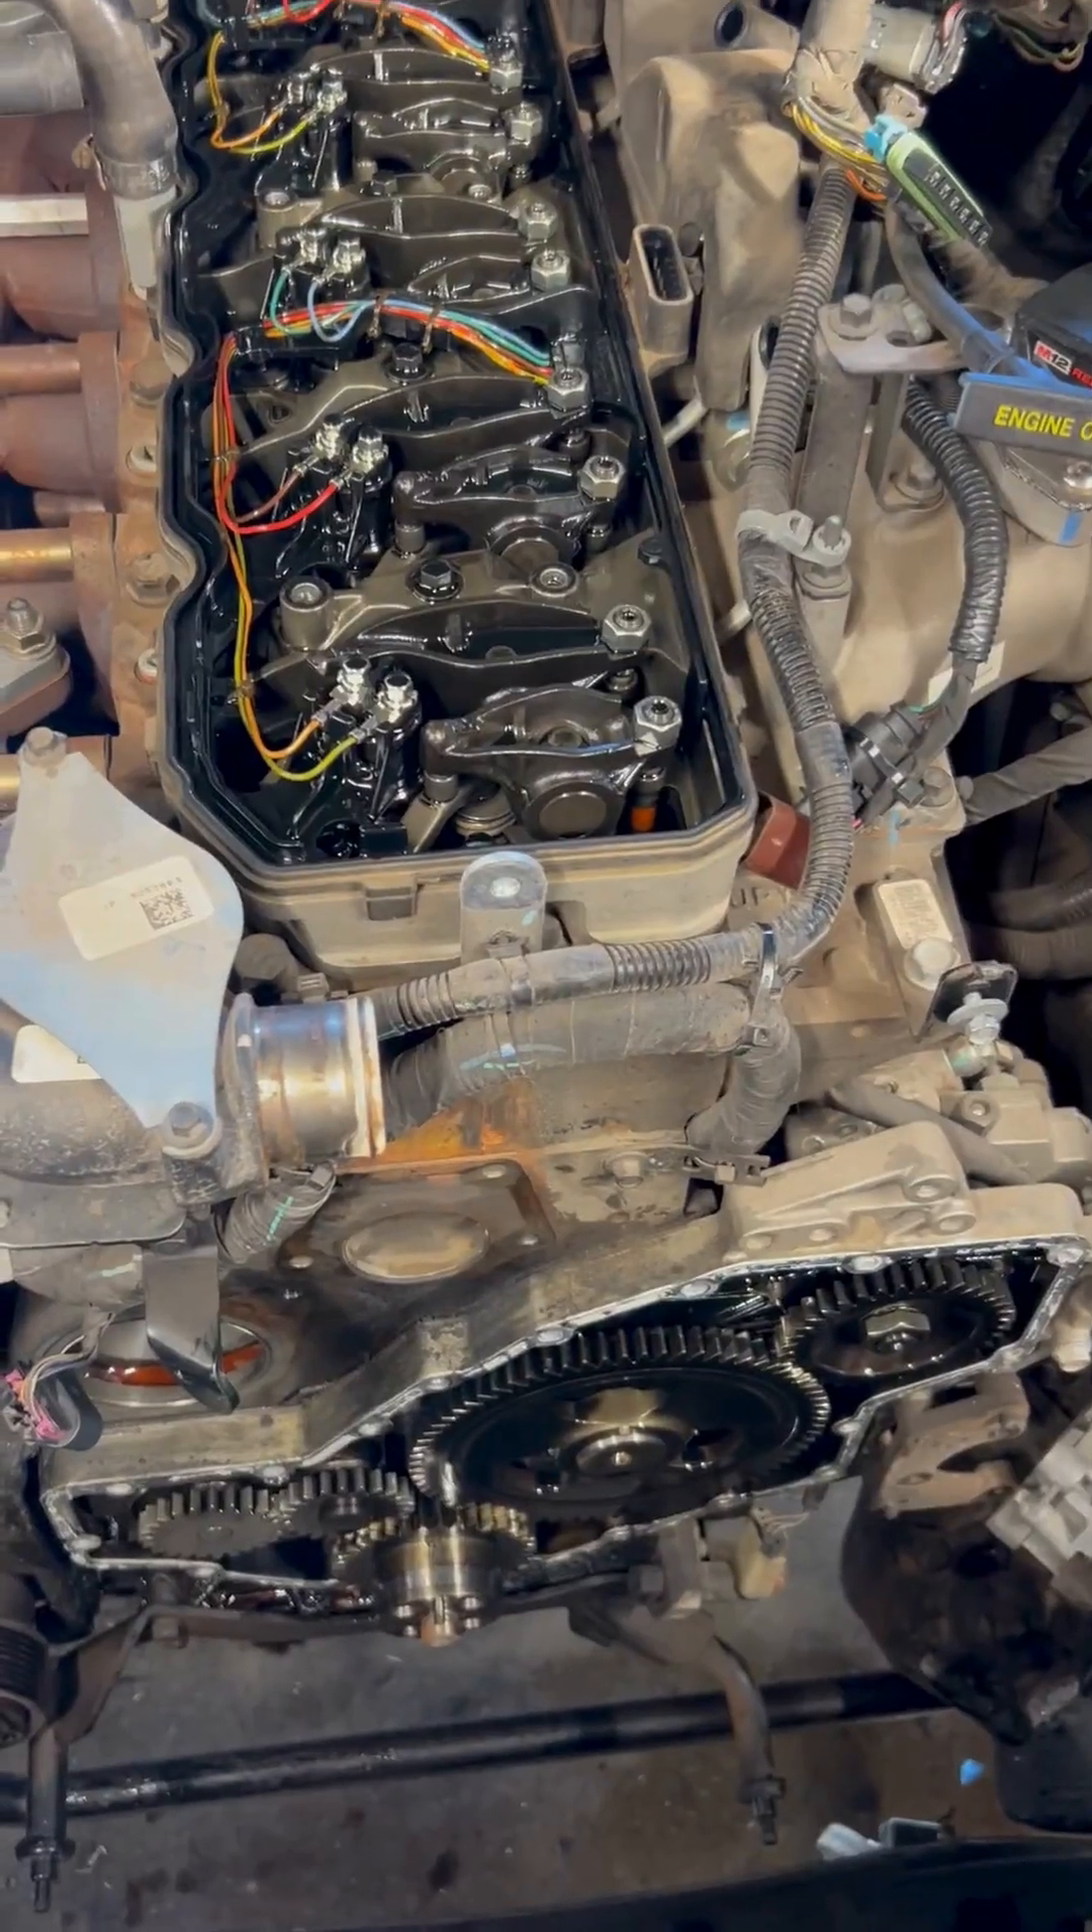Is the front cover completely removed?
Yes.